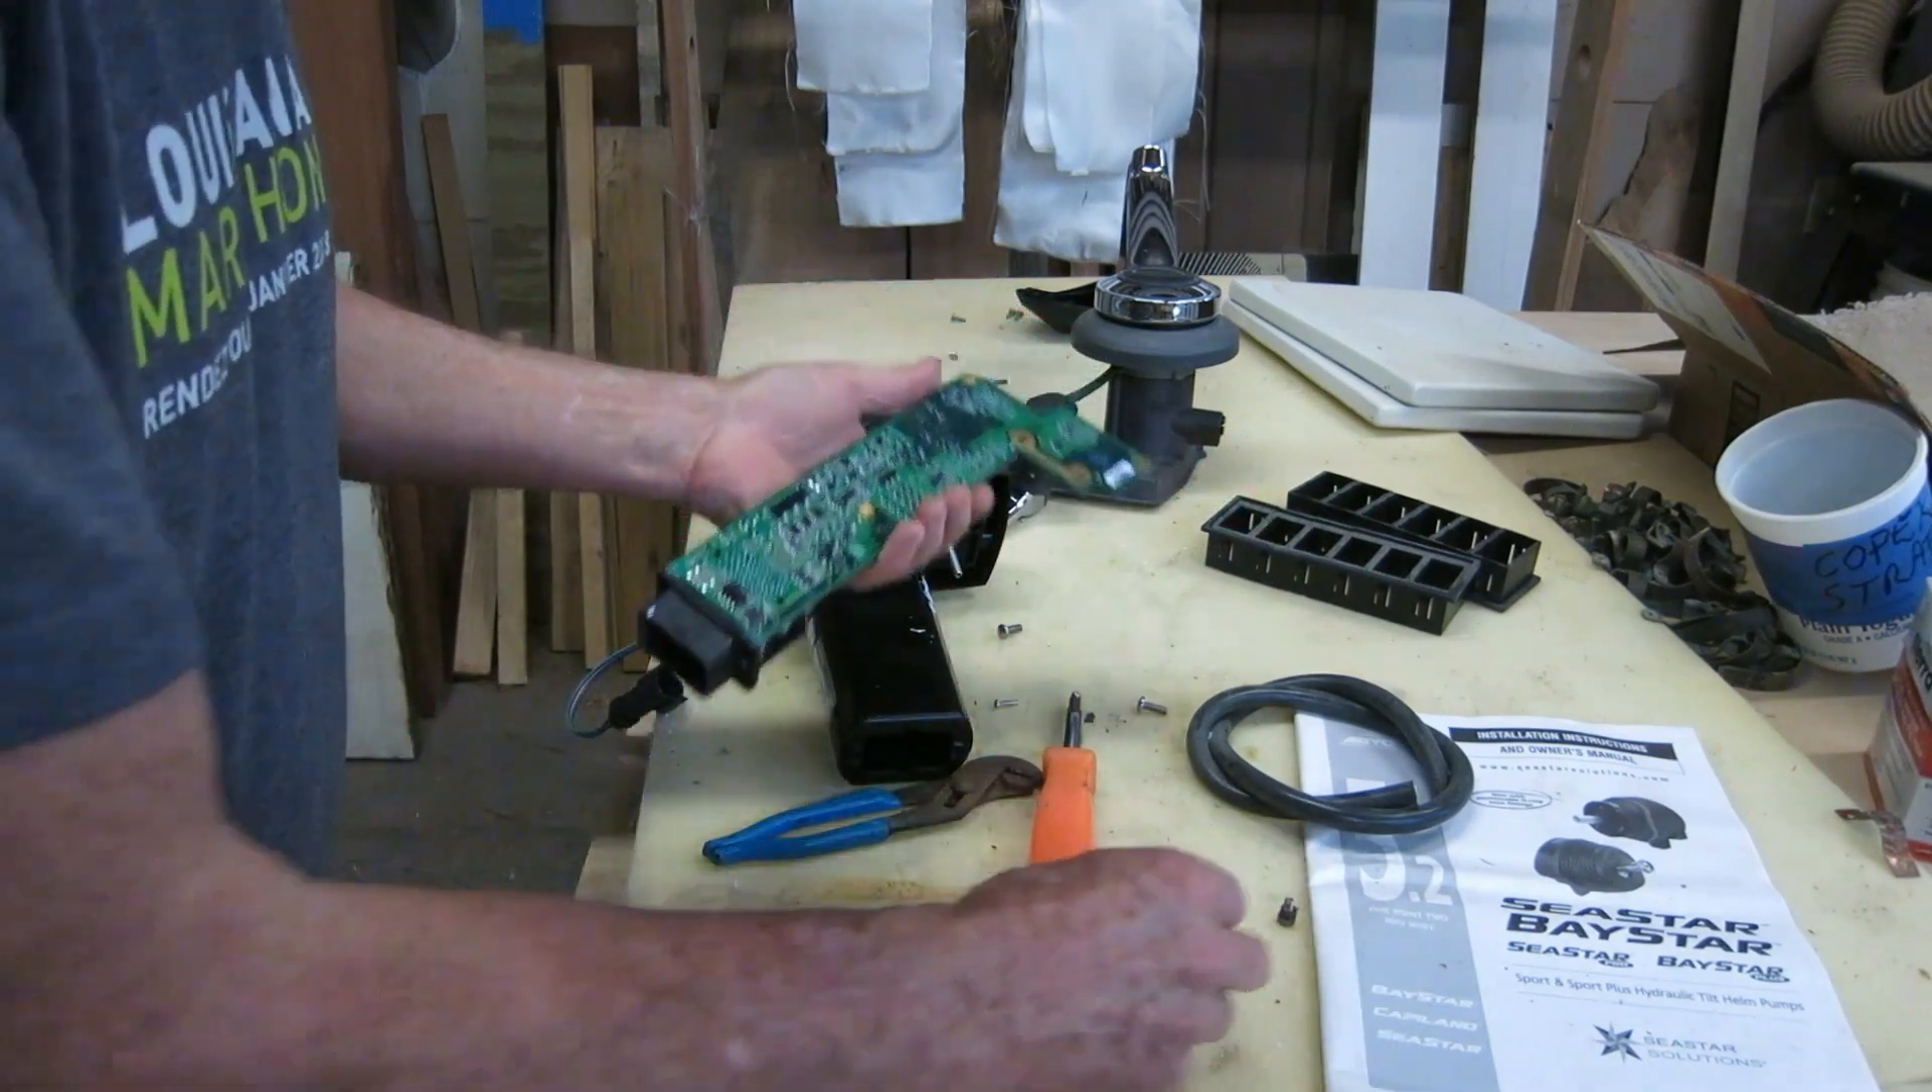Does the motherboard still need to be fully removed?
No.